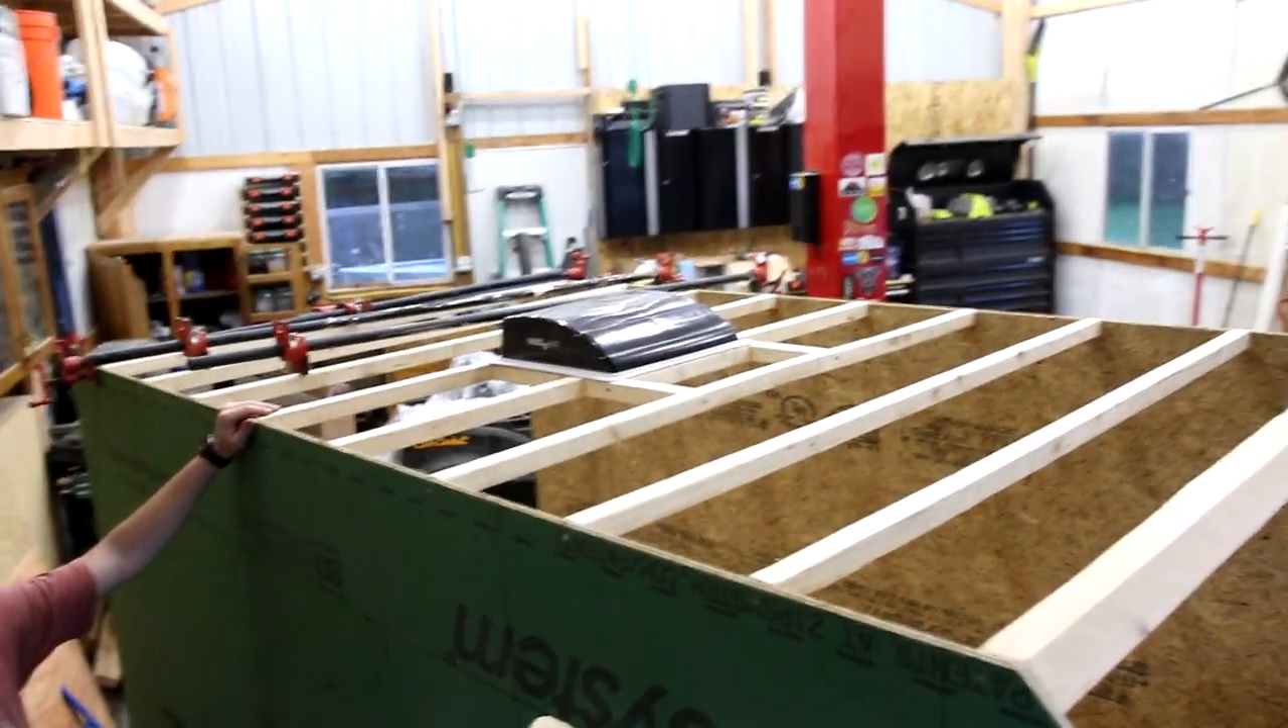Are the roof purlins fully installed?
Yes.